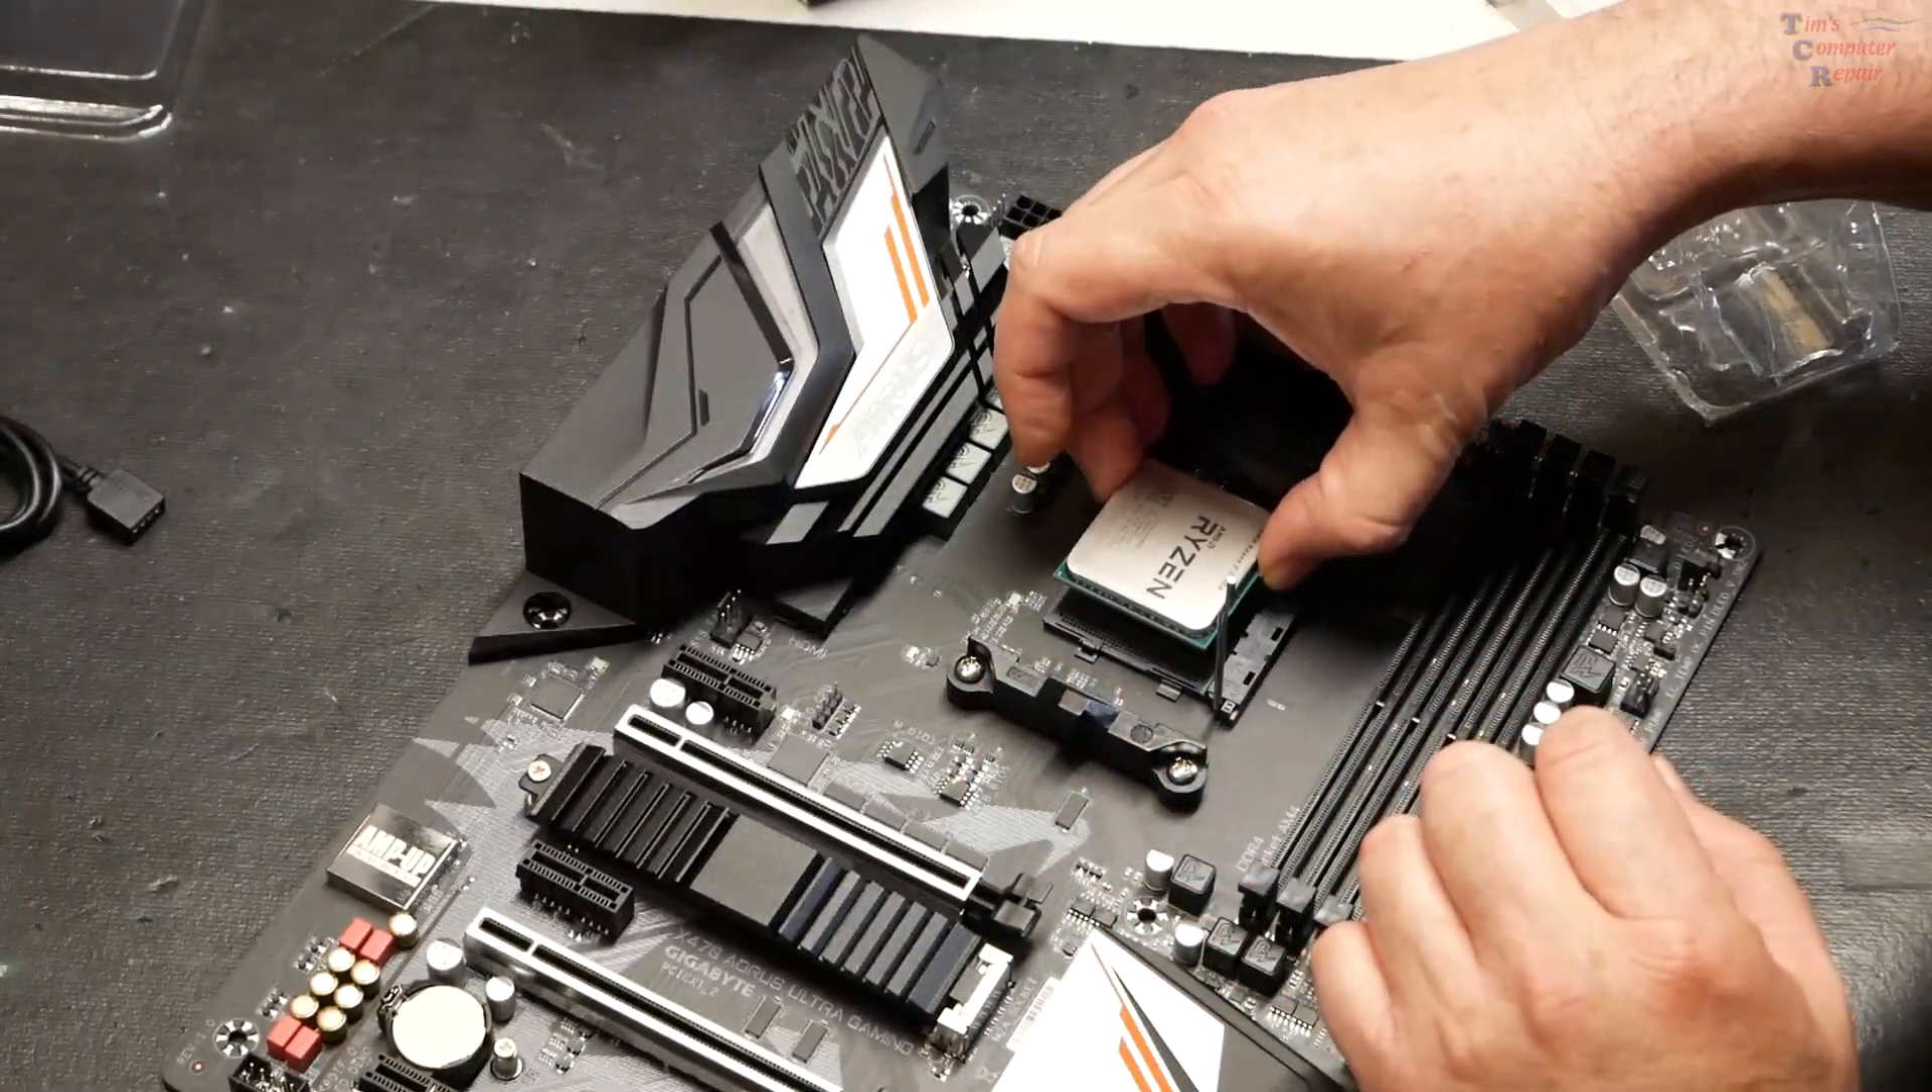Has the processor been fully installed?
No.